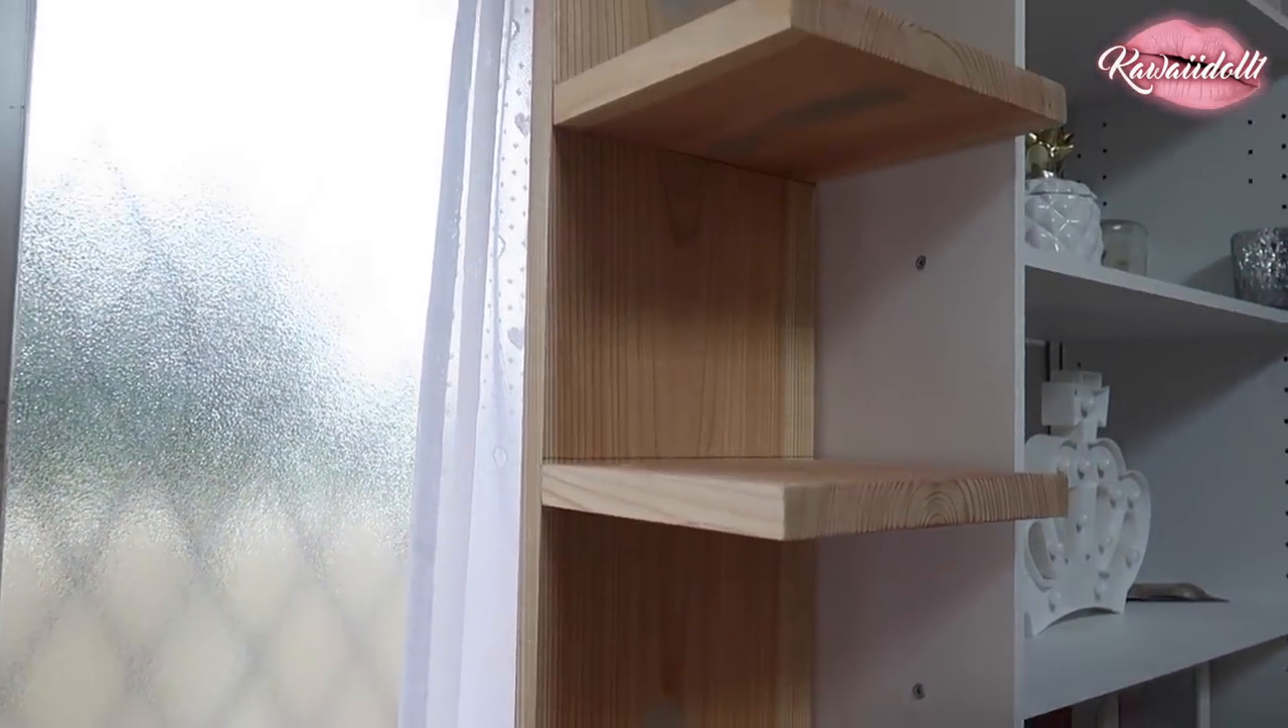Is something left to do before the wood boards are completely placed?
No.